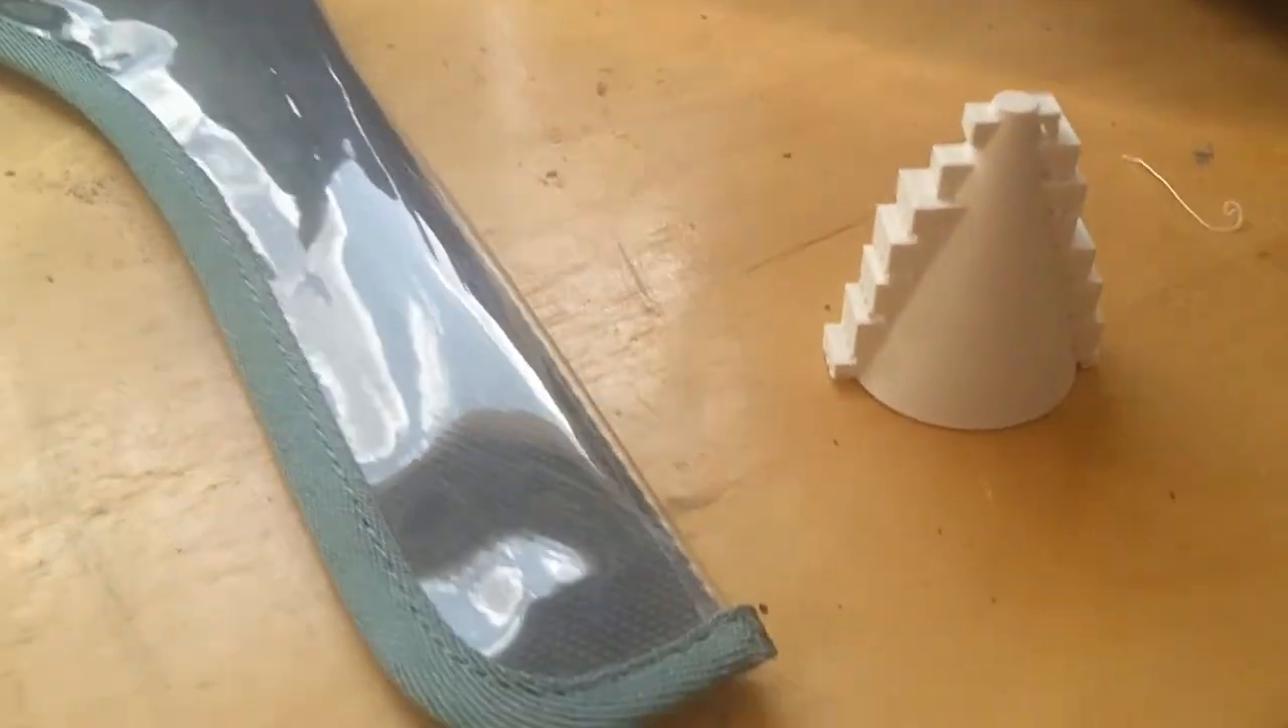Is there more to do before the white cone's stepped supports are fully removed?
Yes.